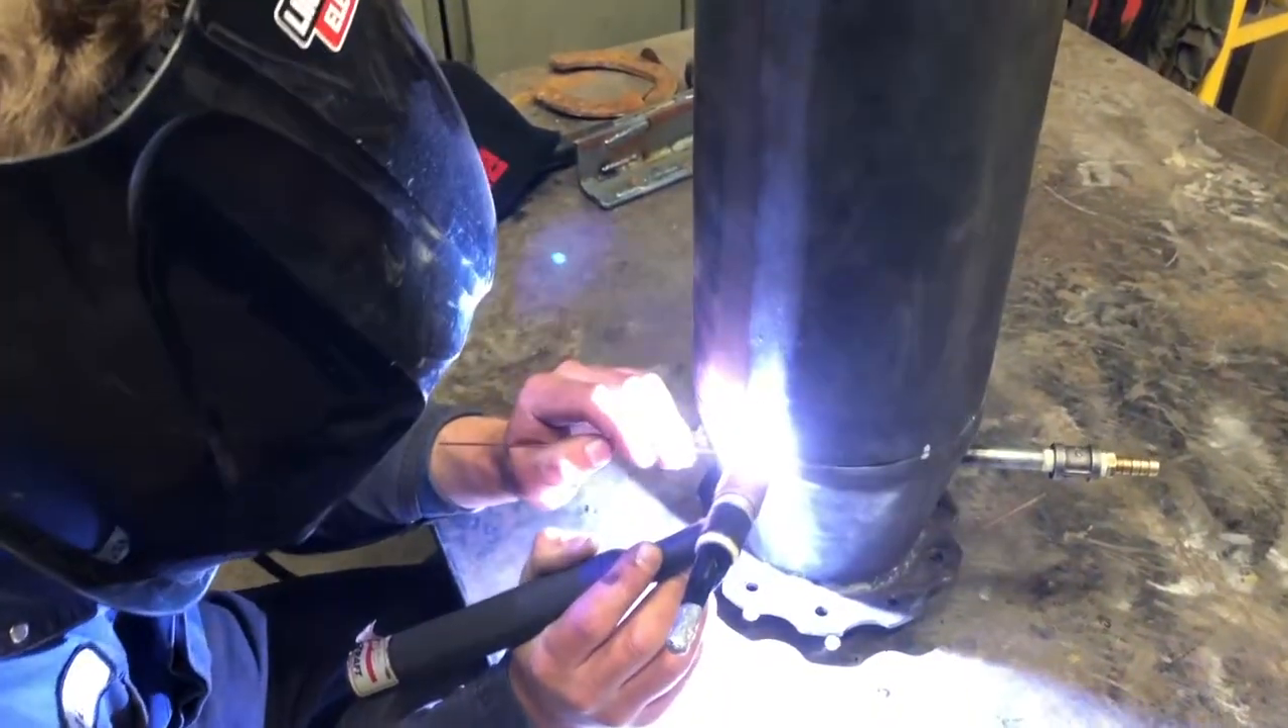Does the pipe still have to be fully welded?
Yes.